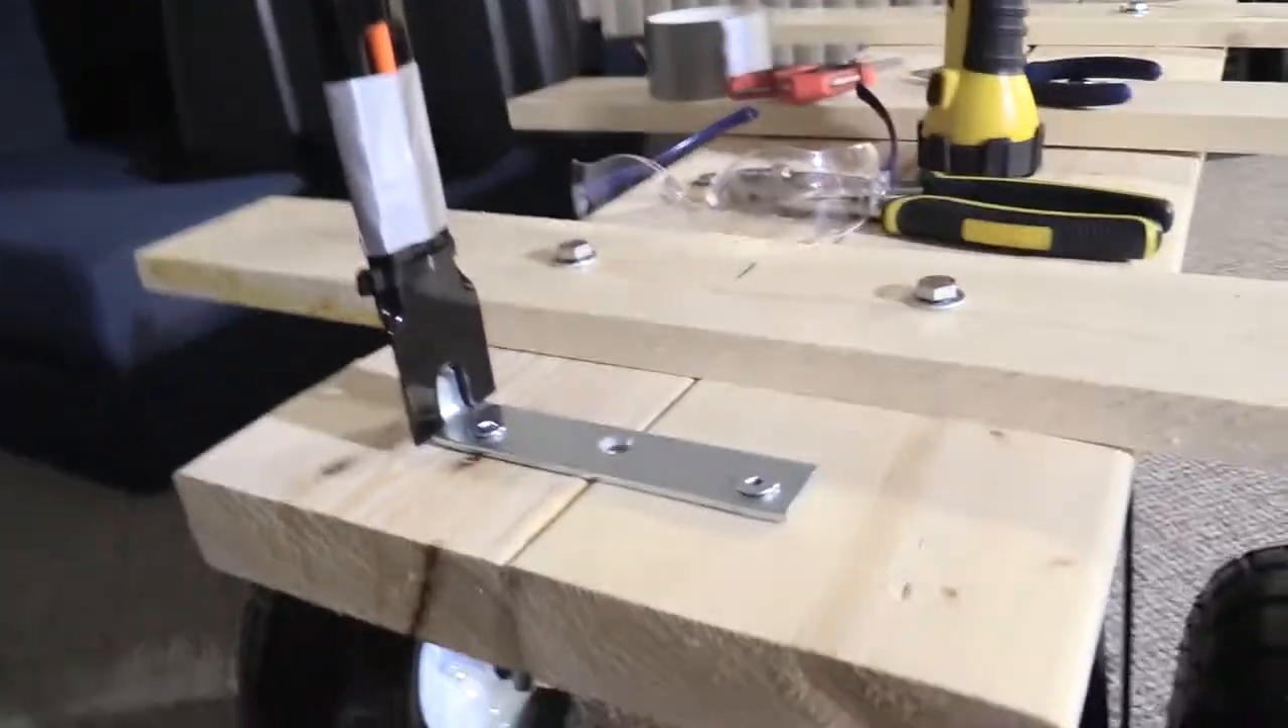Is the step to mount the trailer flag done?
Yes.